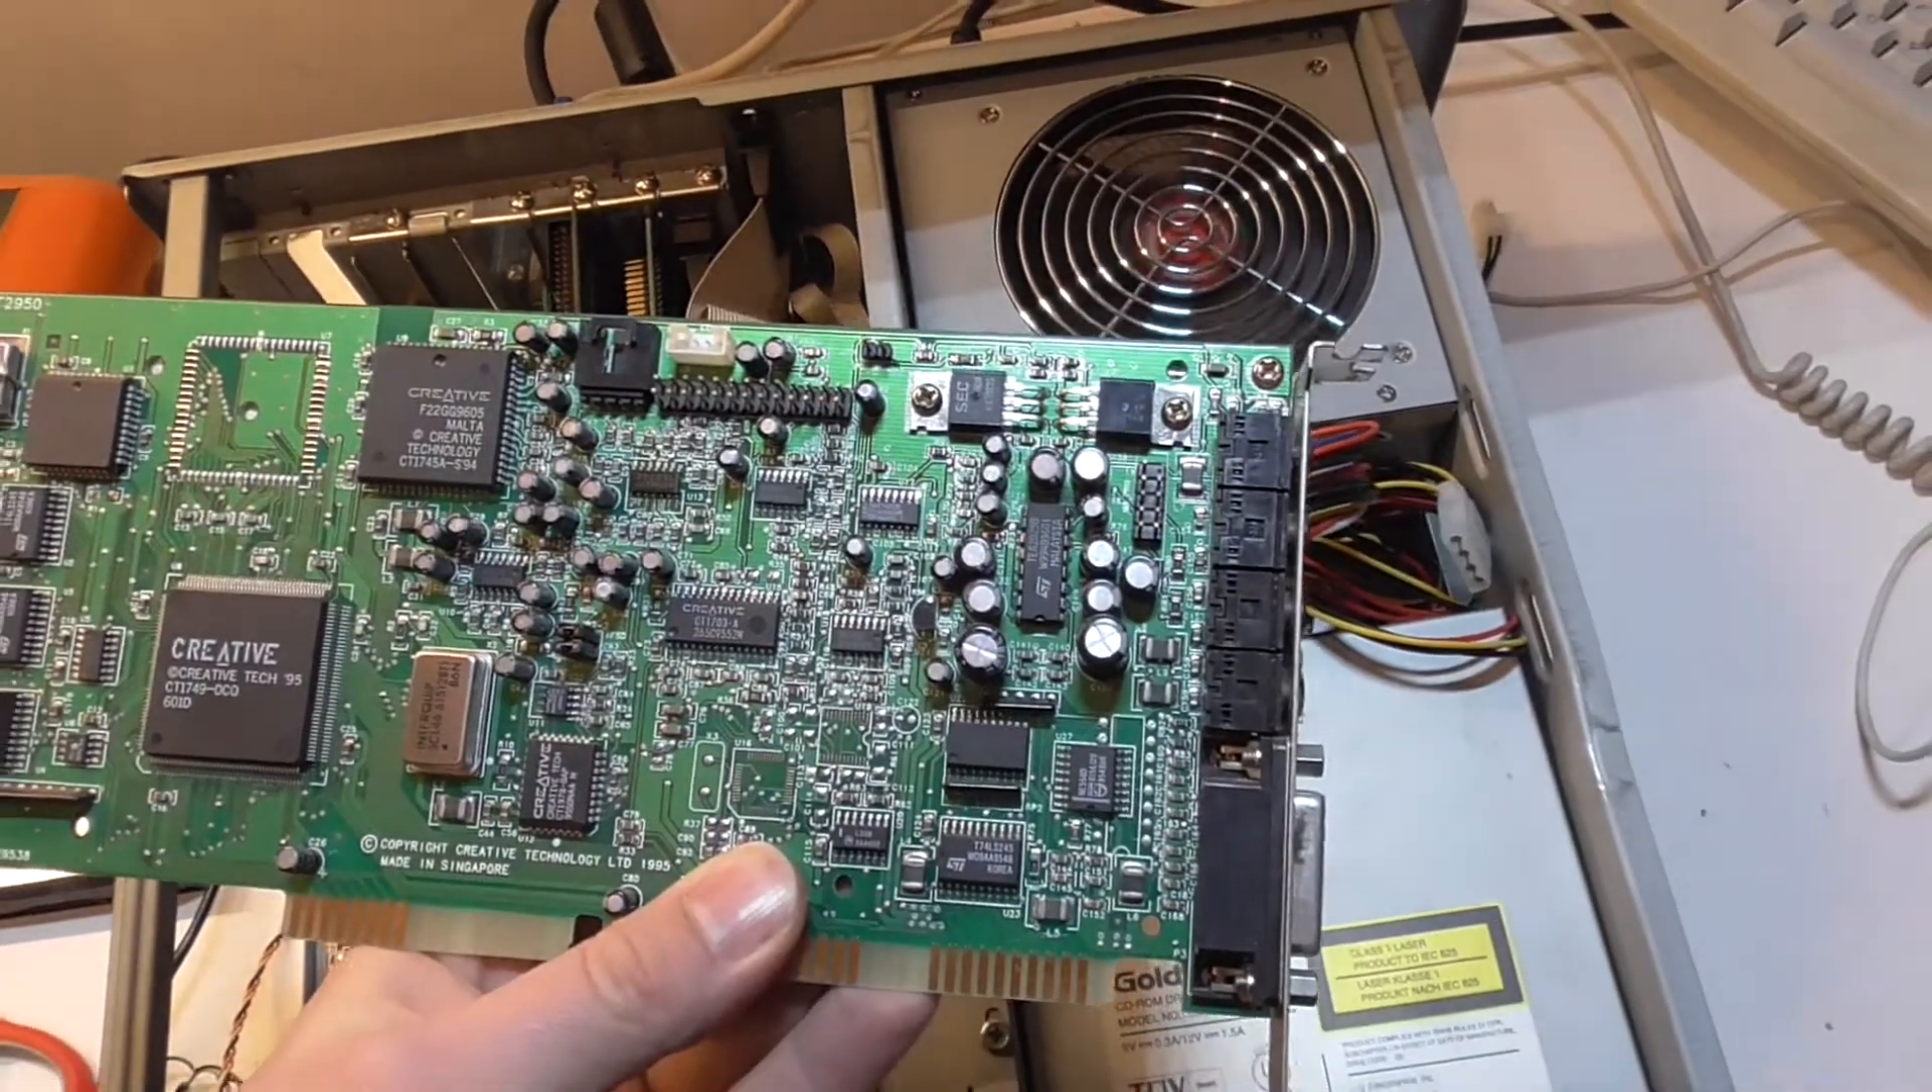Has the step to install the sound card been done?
No.